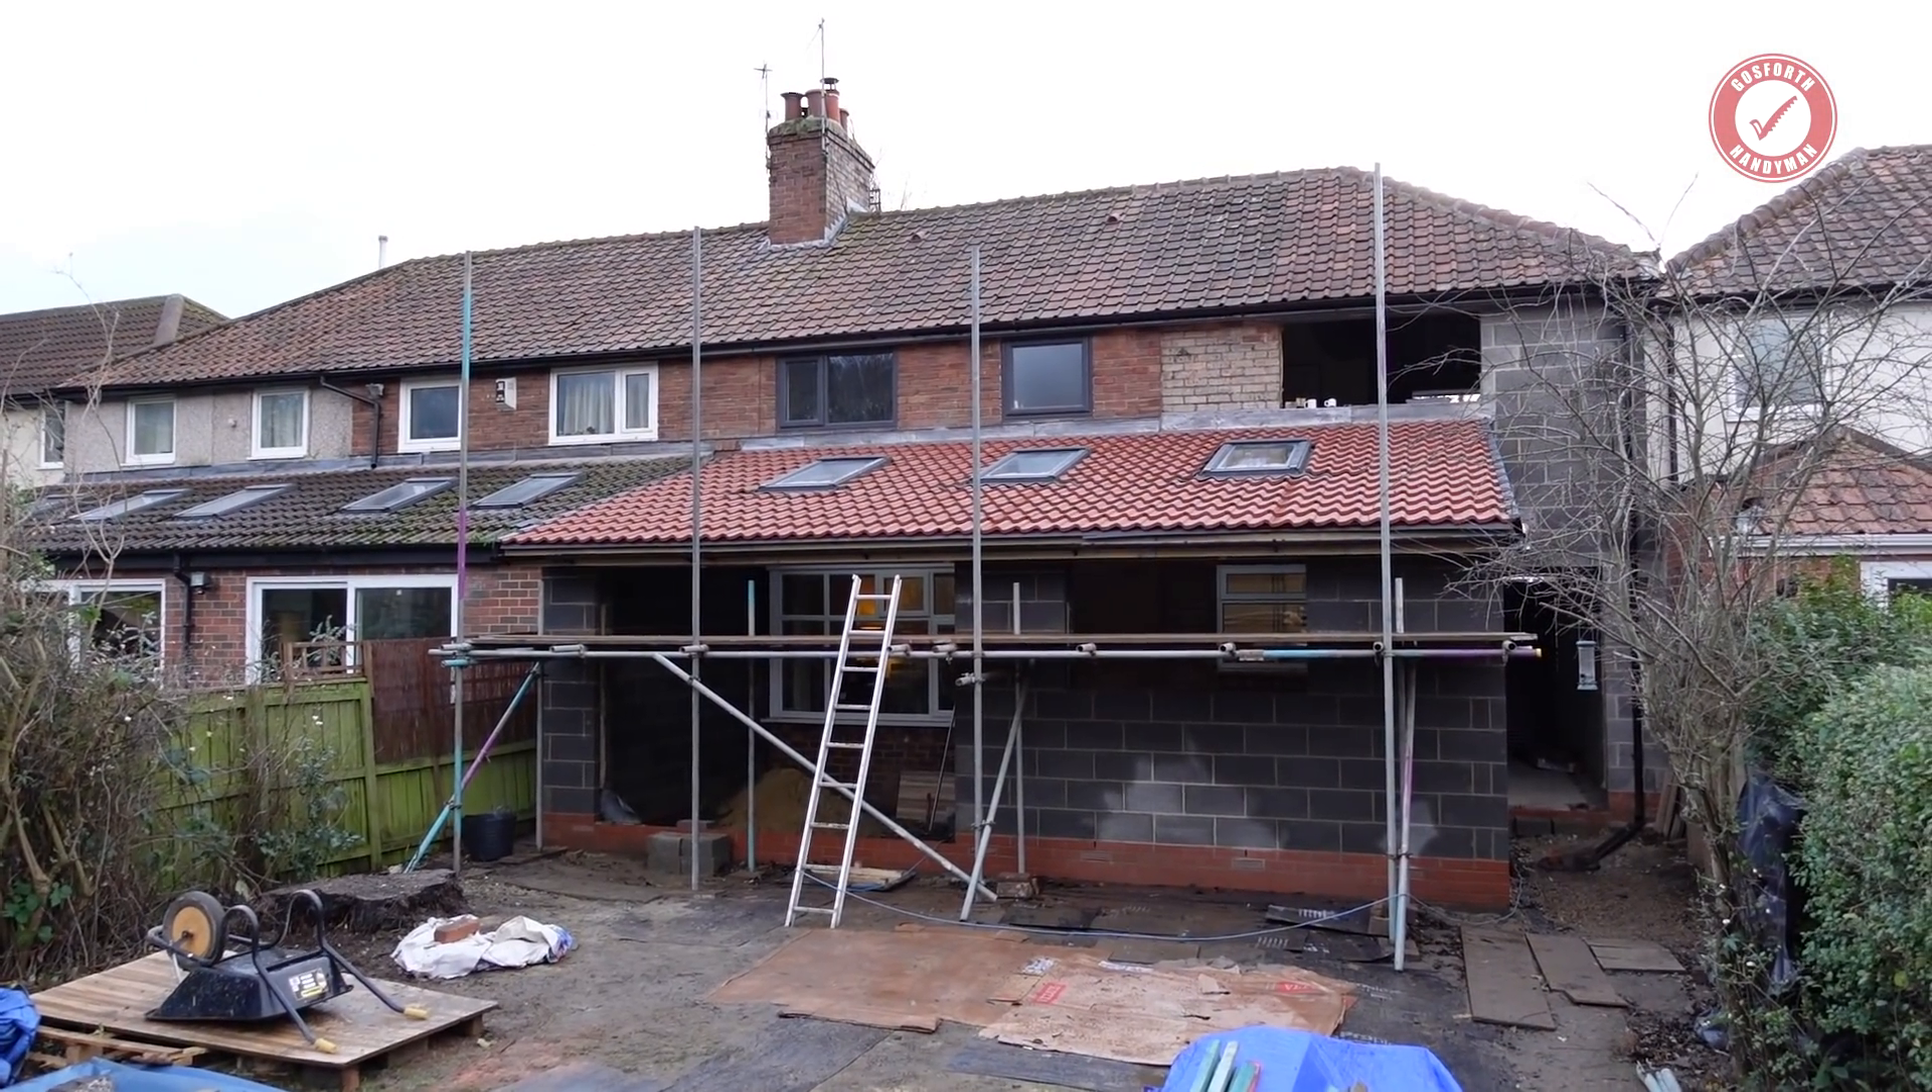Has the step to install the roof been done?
Yes.